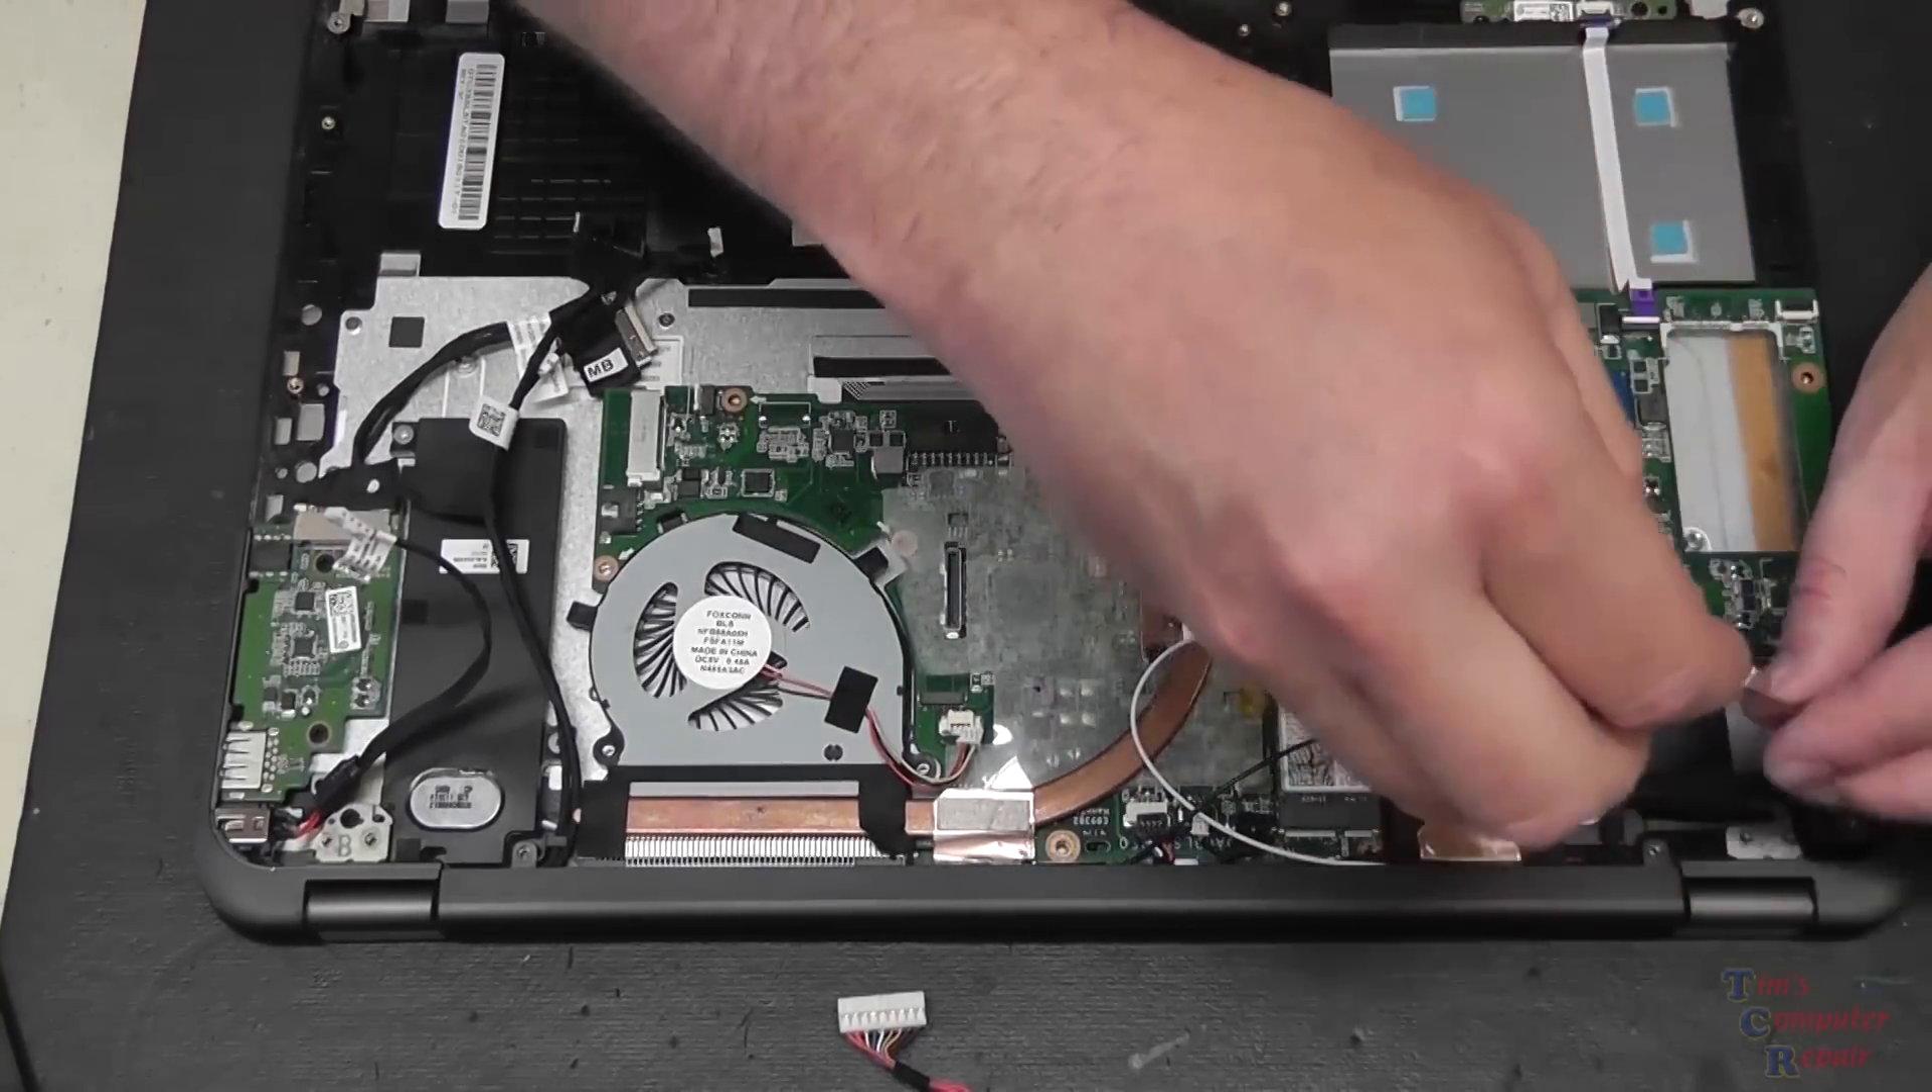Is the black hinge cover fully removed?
No.